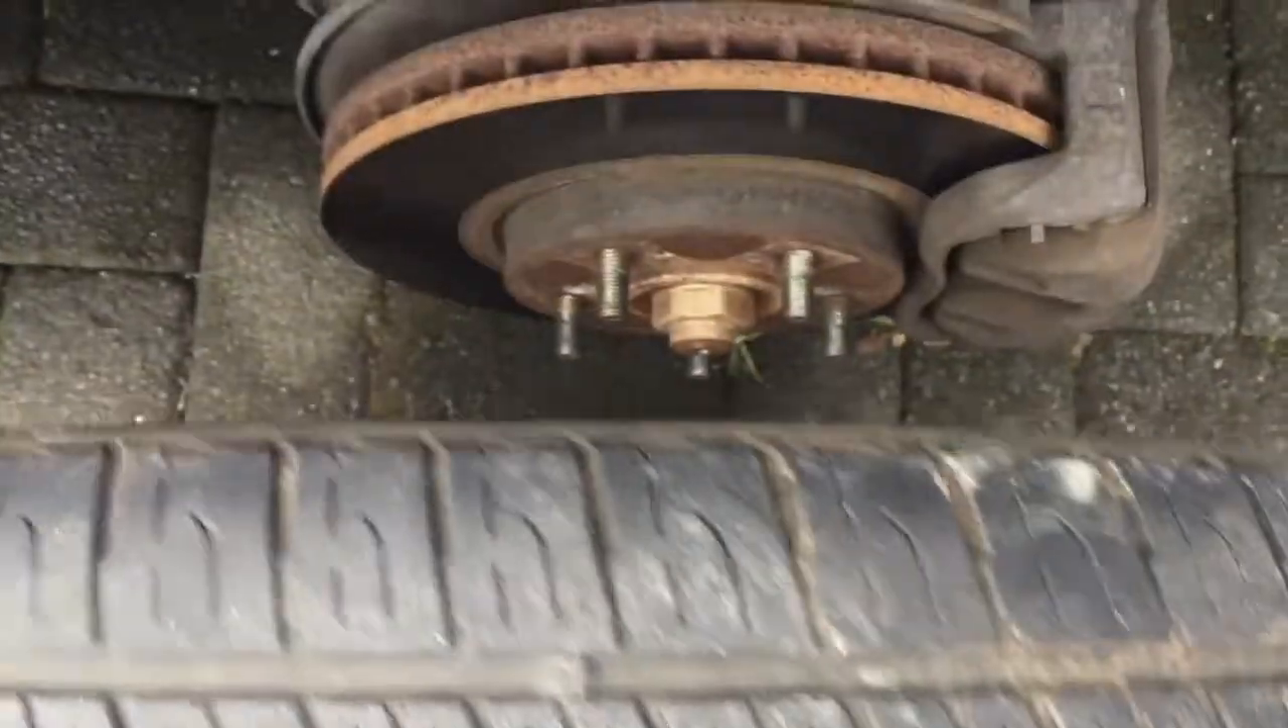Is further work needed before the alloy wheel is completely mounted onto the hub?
Yes.